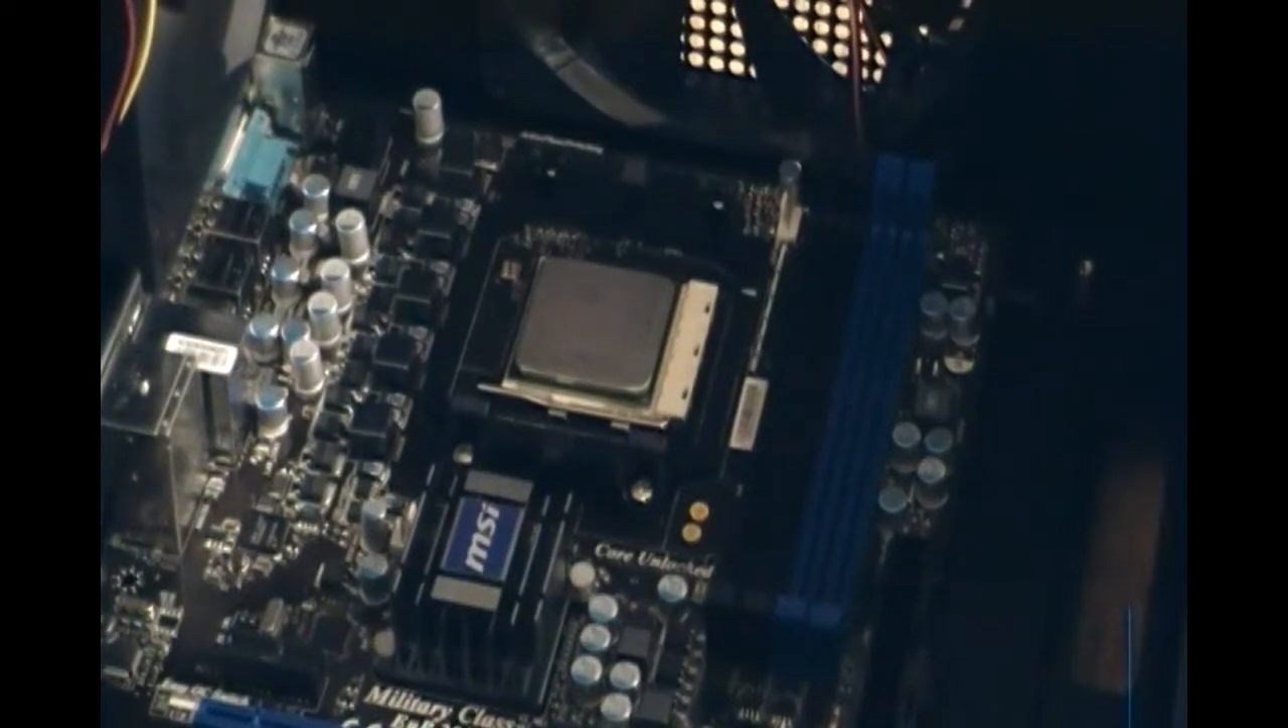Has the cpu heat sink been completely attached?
No.